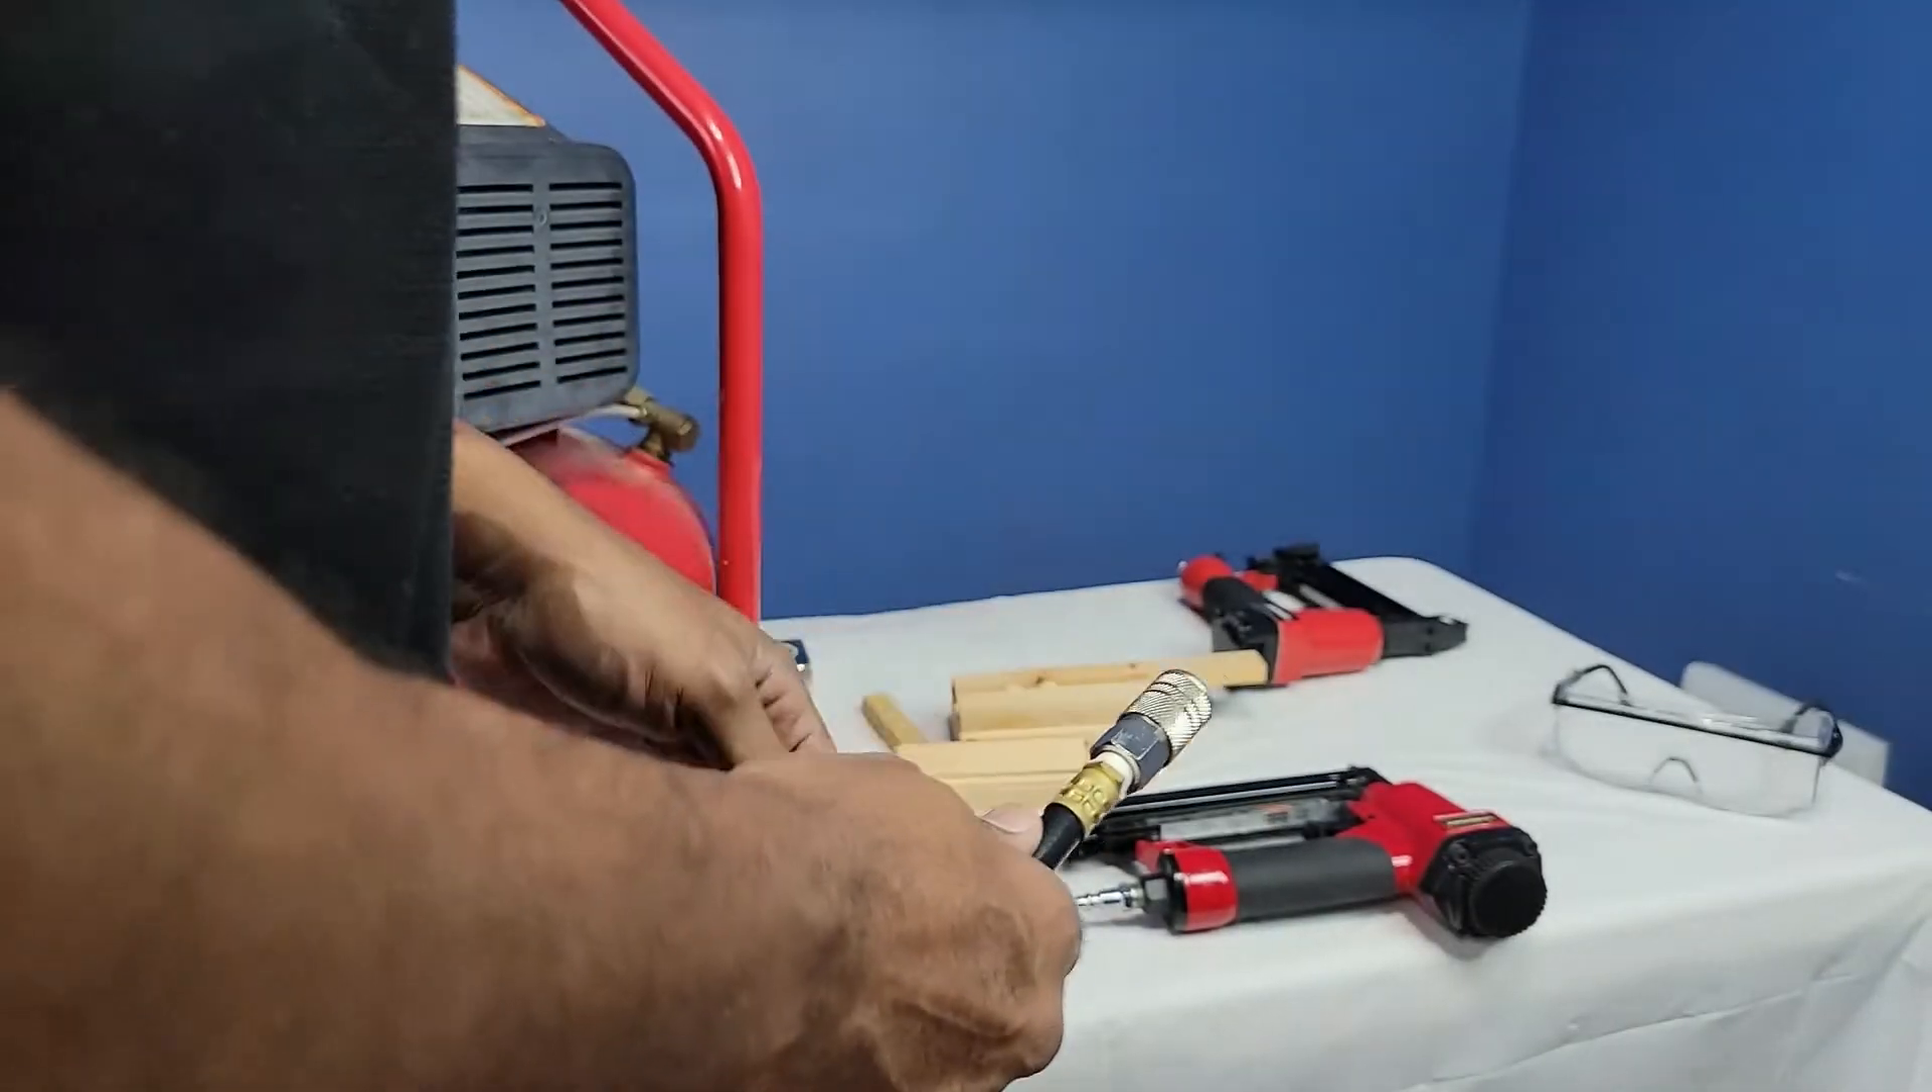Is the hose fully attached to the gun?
No.